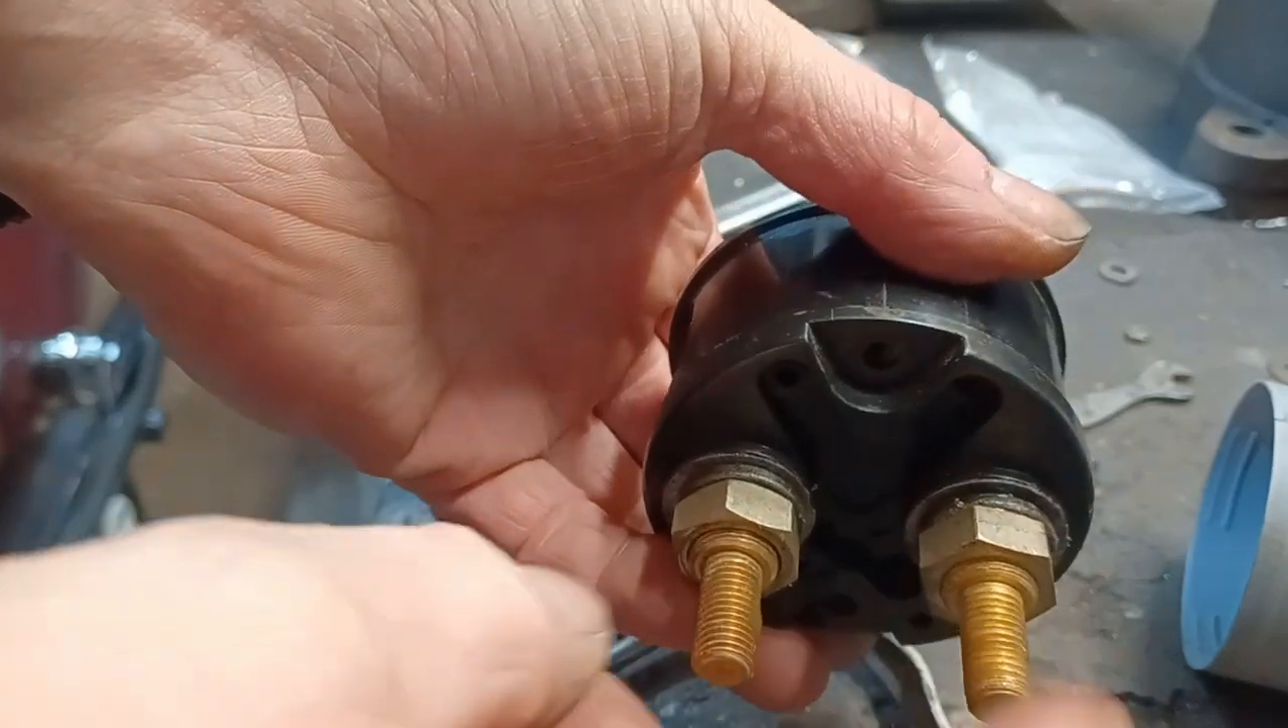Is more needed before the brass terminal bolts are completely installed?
No.